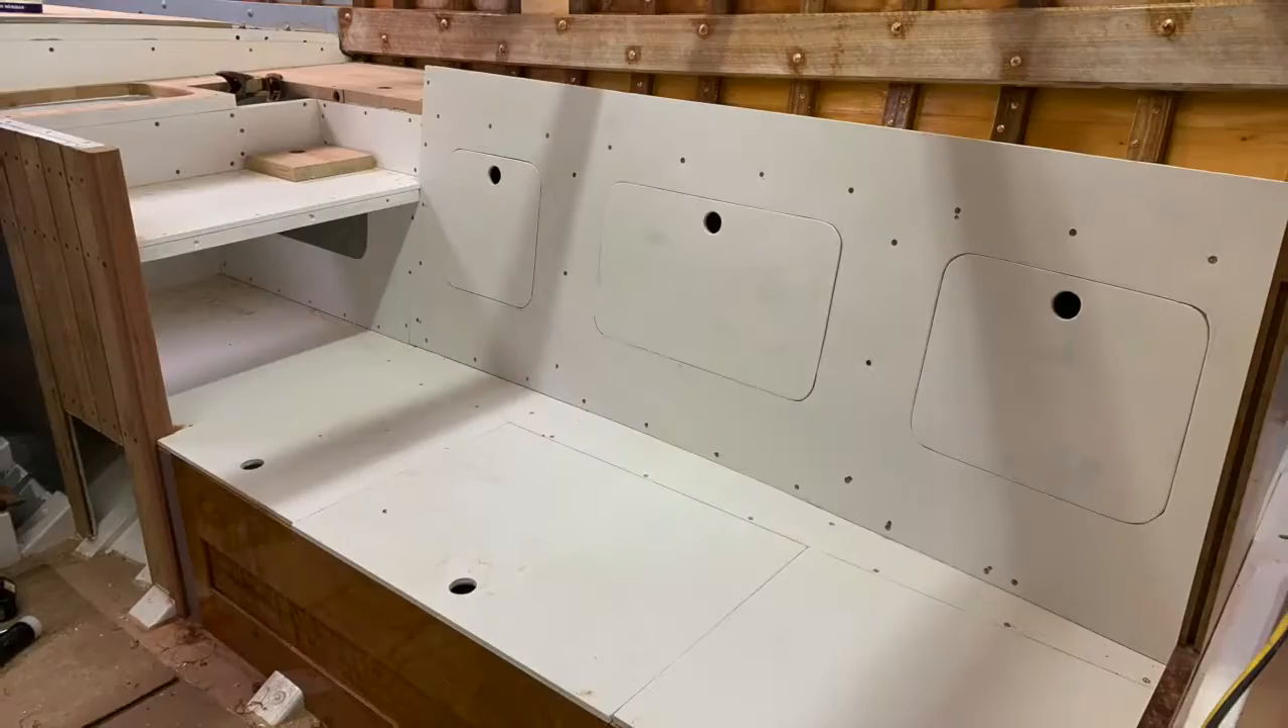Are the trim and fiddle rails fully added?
No.